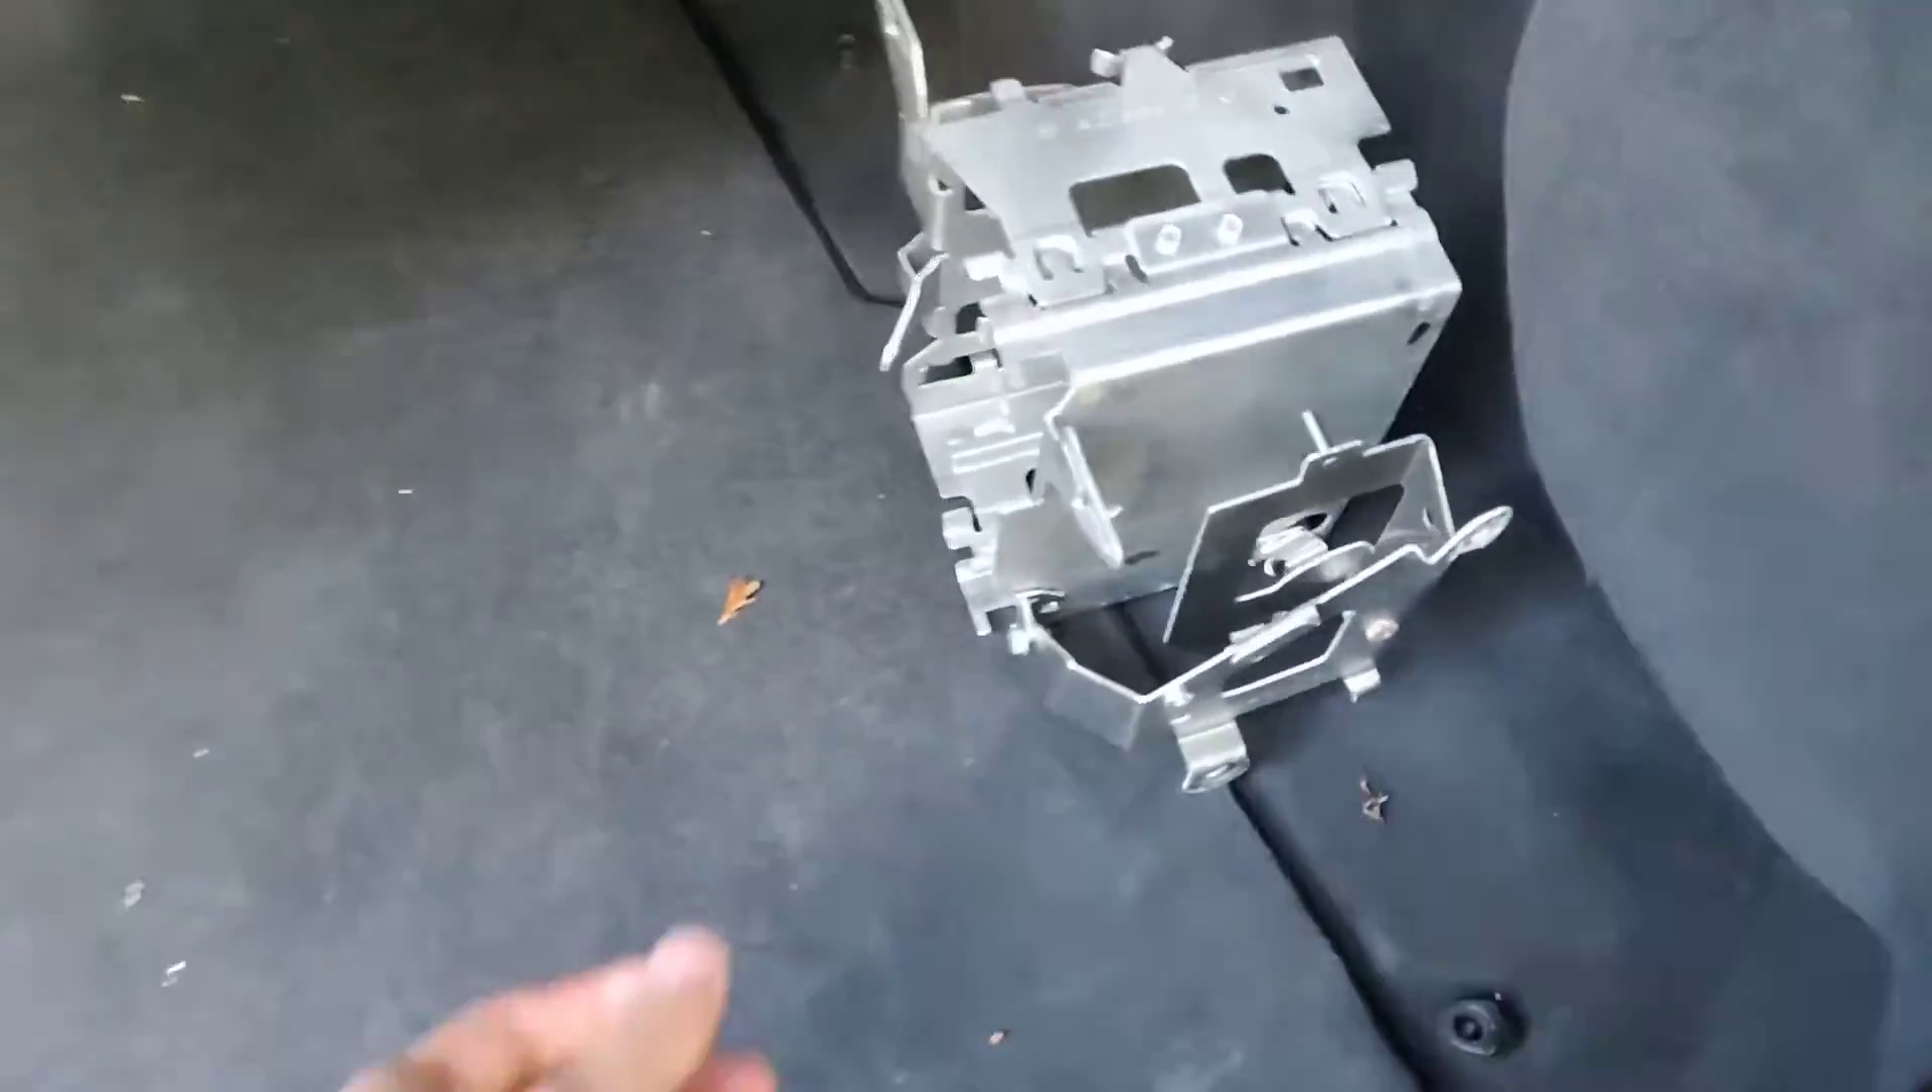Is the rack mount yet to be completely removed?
No.